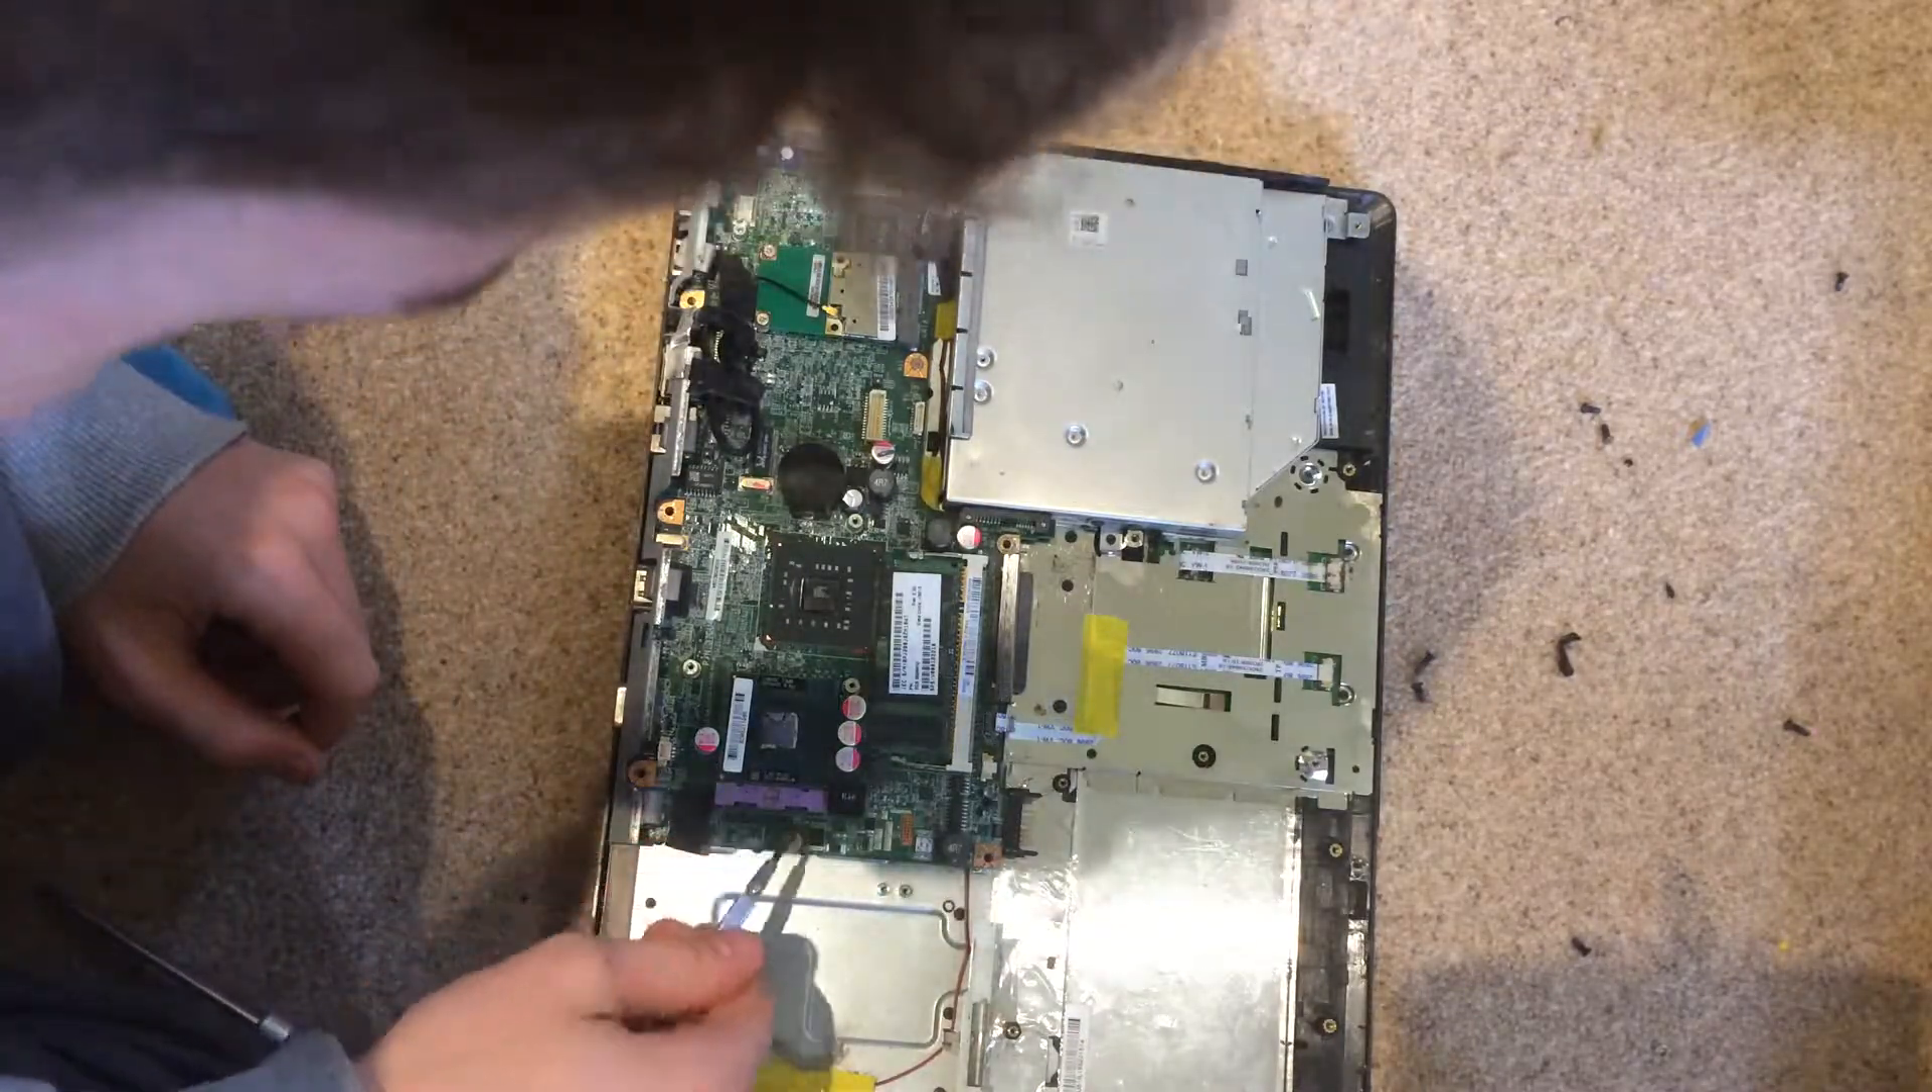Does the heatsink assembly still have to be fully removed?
No.